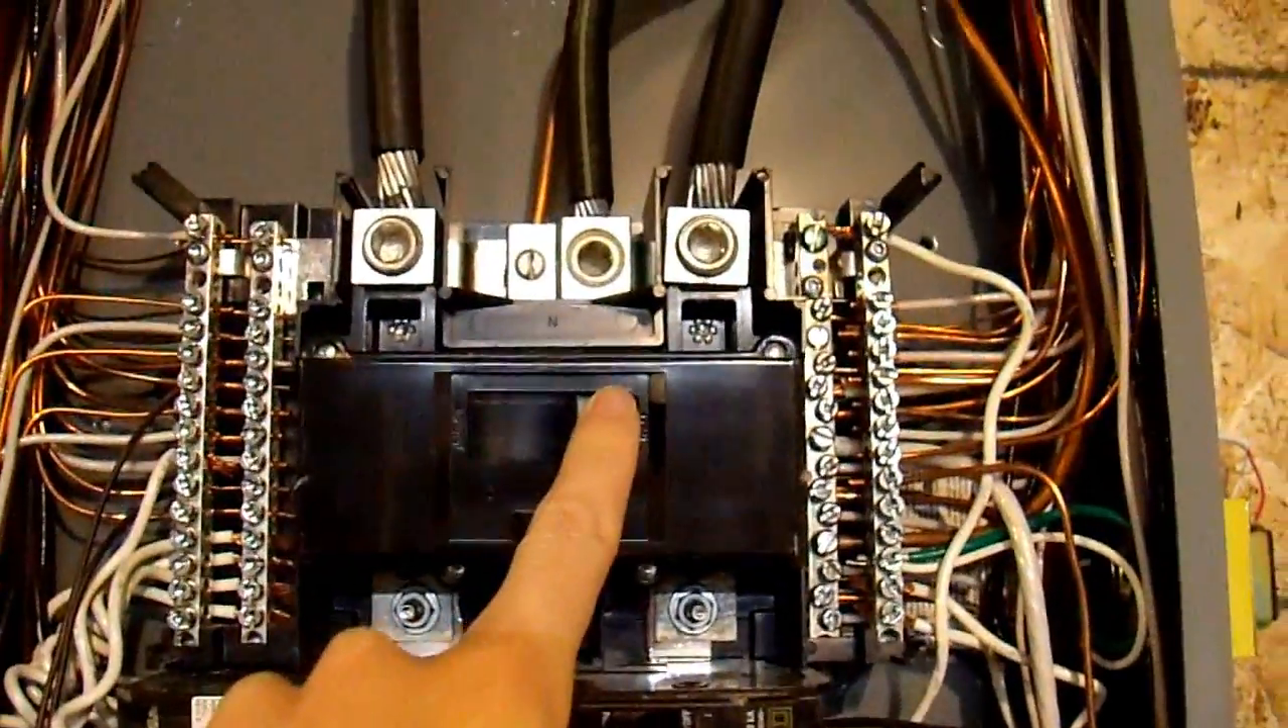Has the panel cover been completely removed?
Yes.